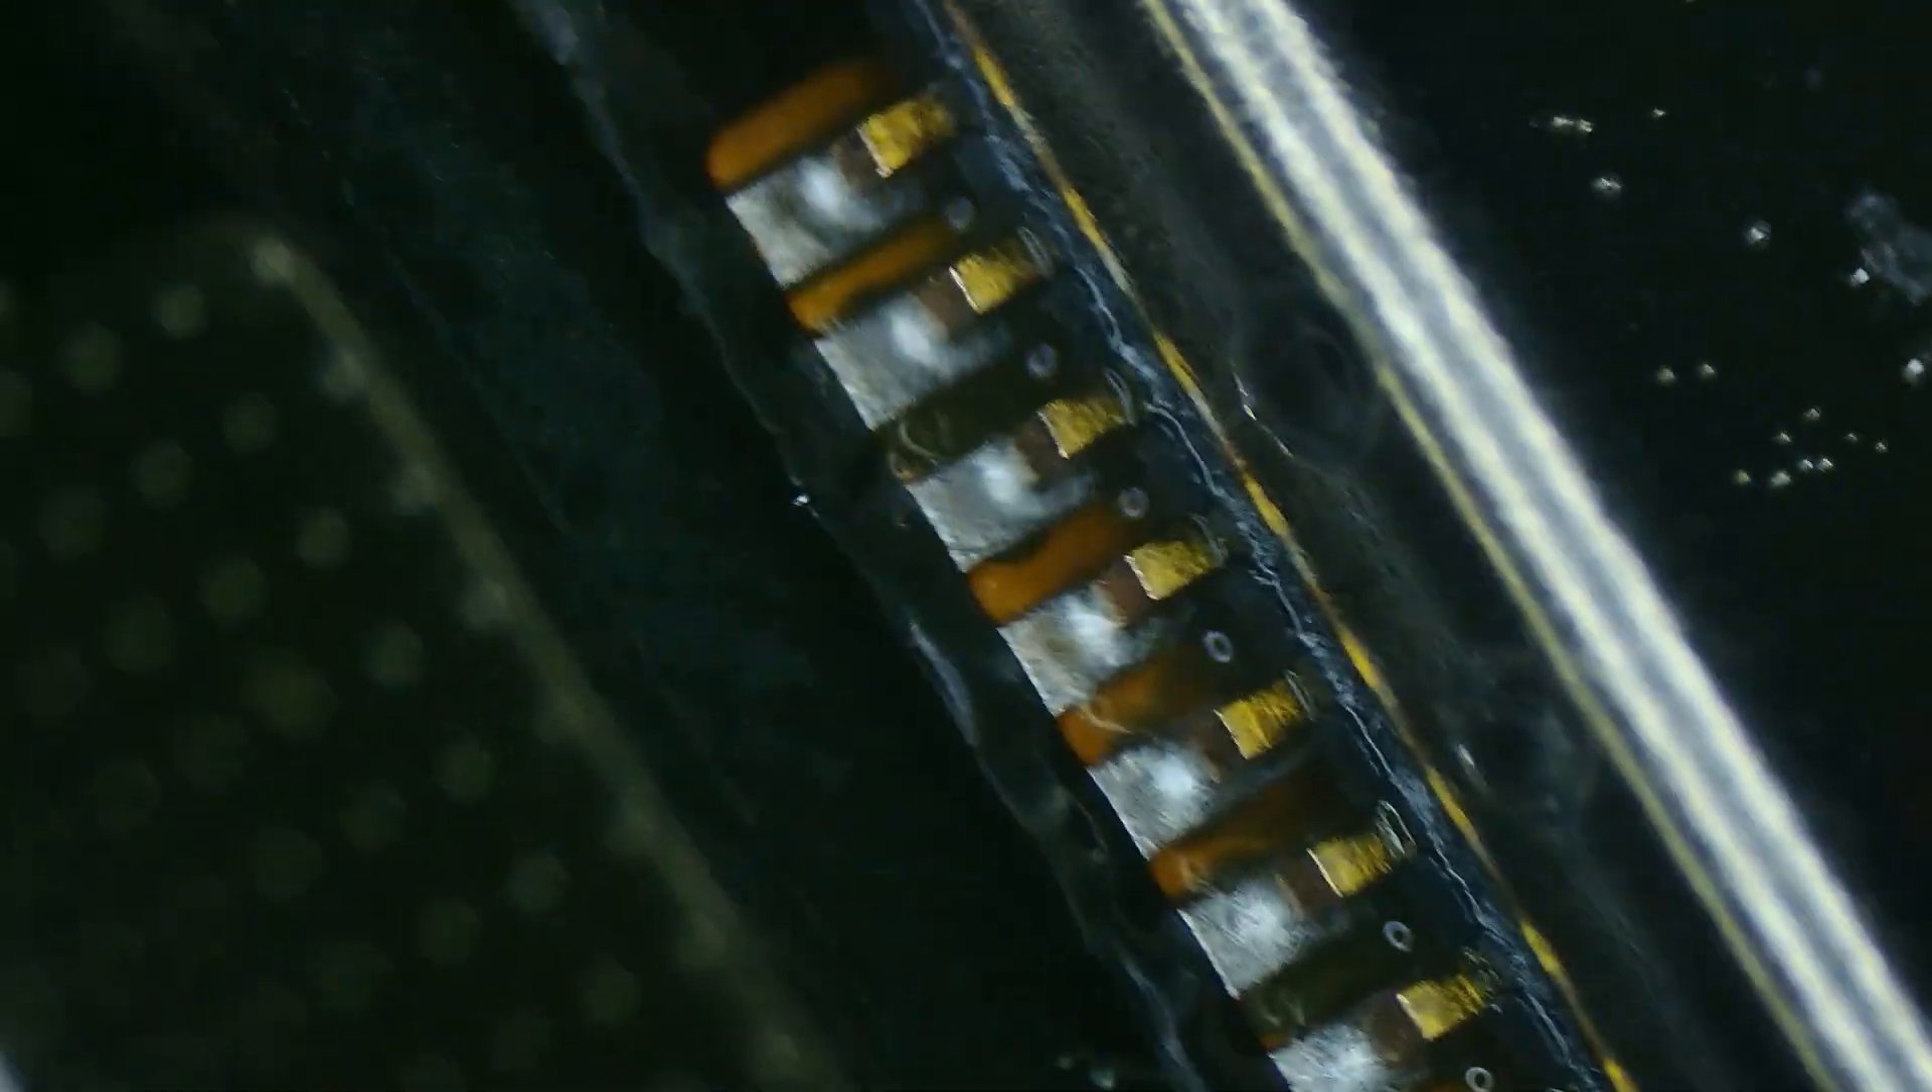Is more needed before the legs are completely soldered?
No.